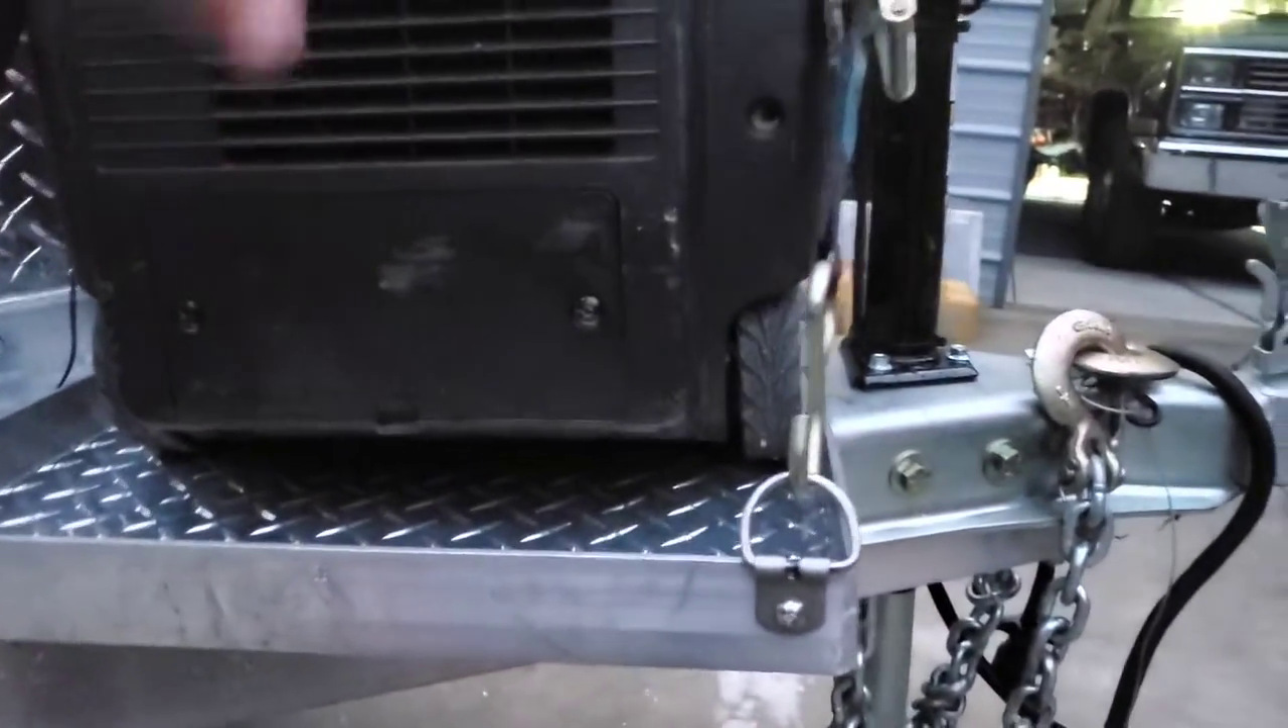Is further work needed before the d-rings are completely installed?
No.